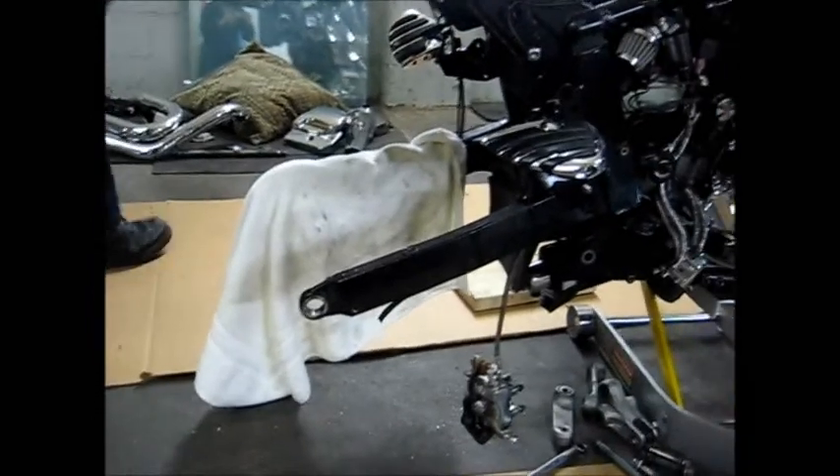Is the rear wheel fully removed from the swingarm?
Yes.